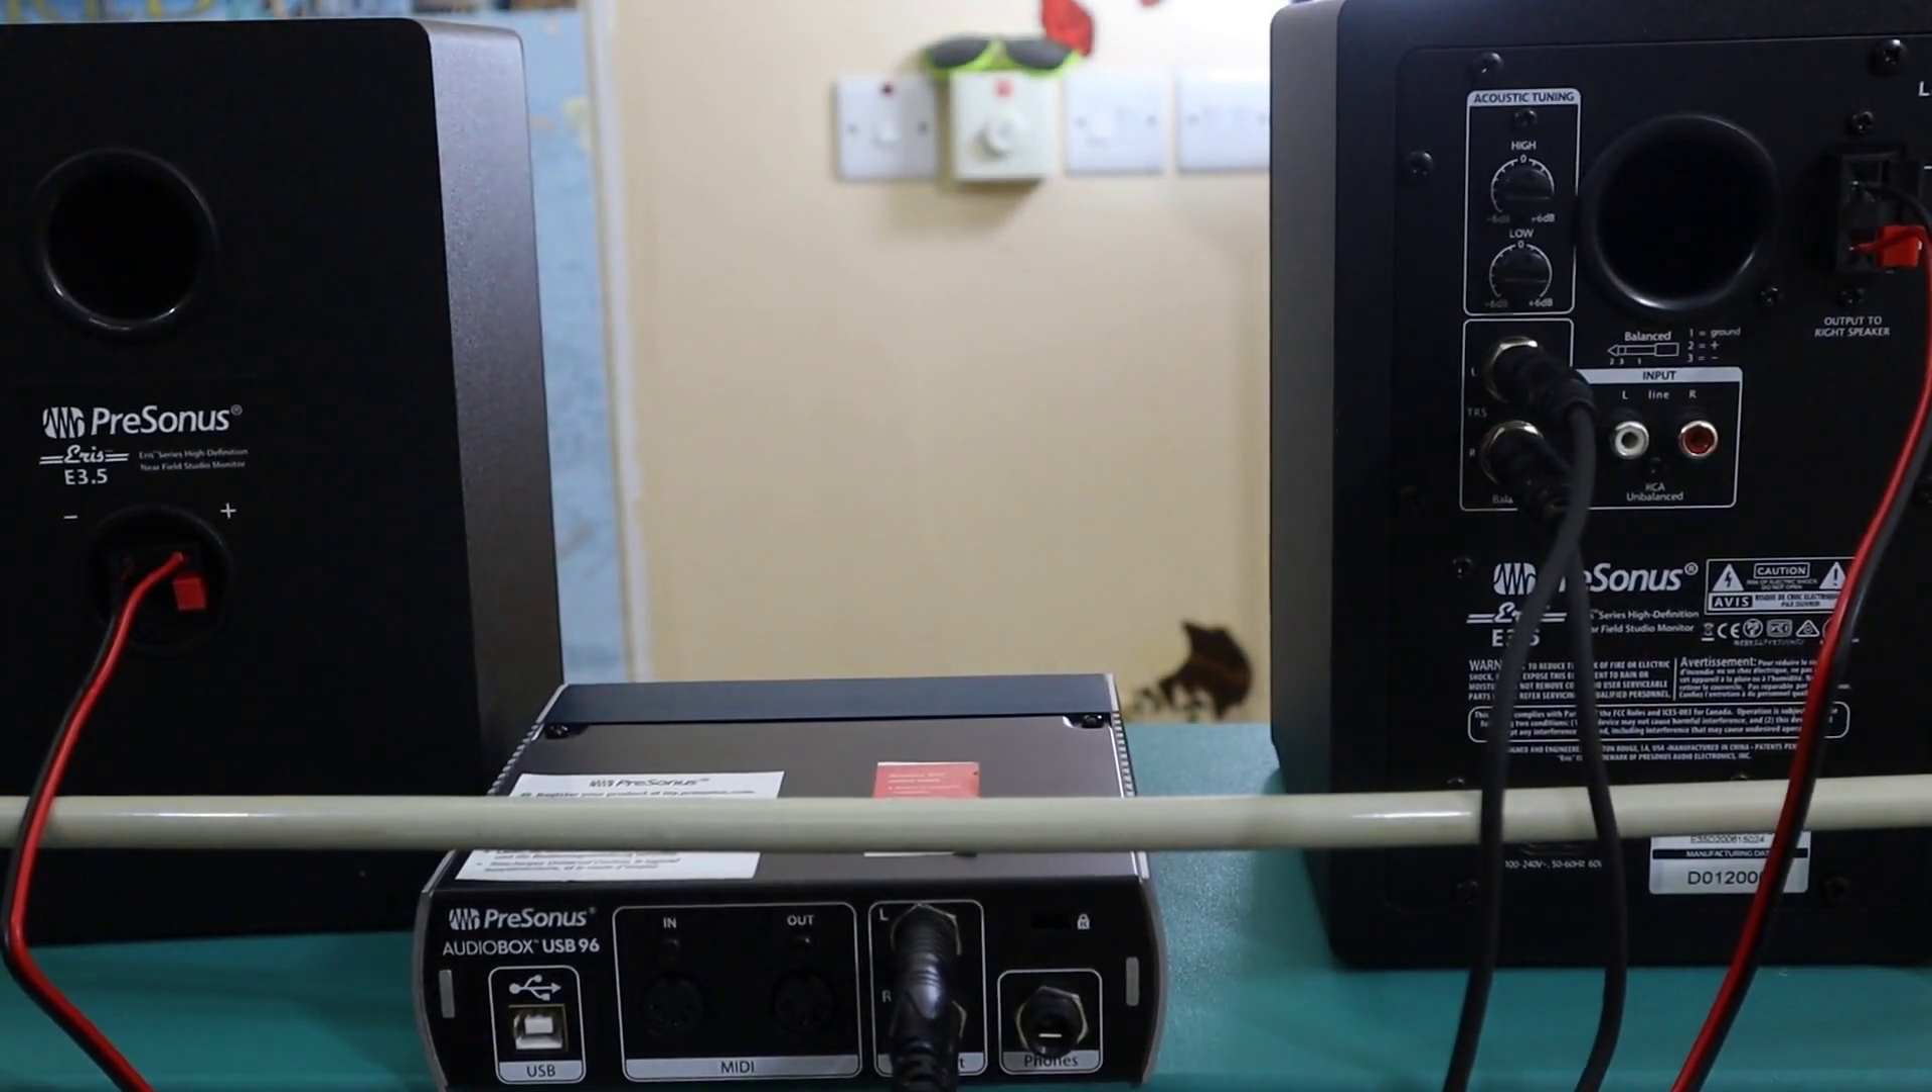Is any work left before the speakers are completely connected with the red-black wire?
No.